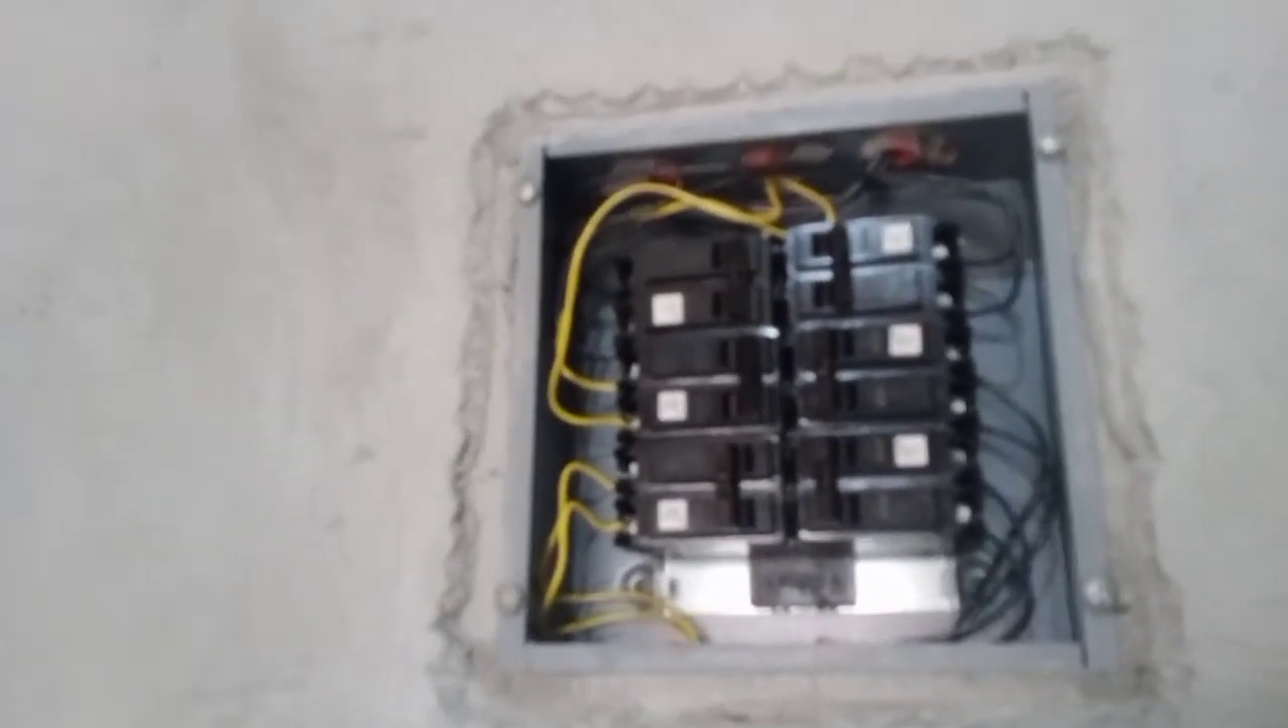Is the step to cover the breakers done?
No.